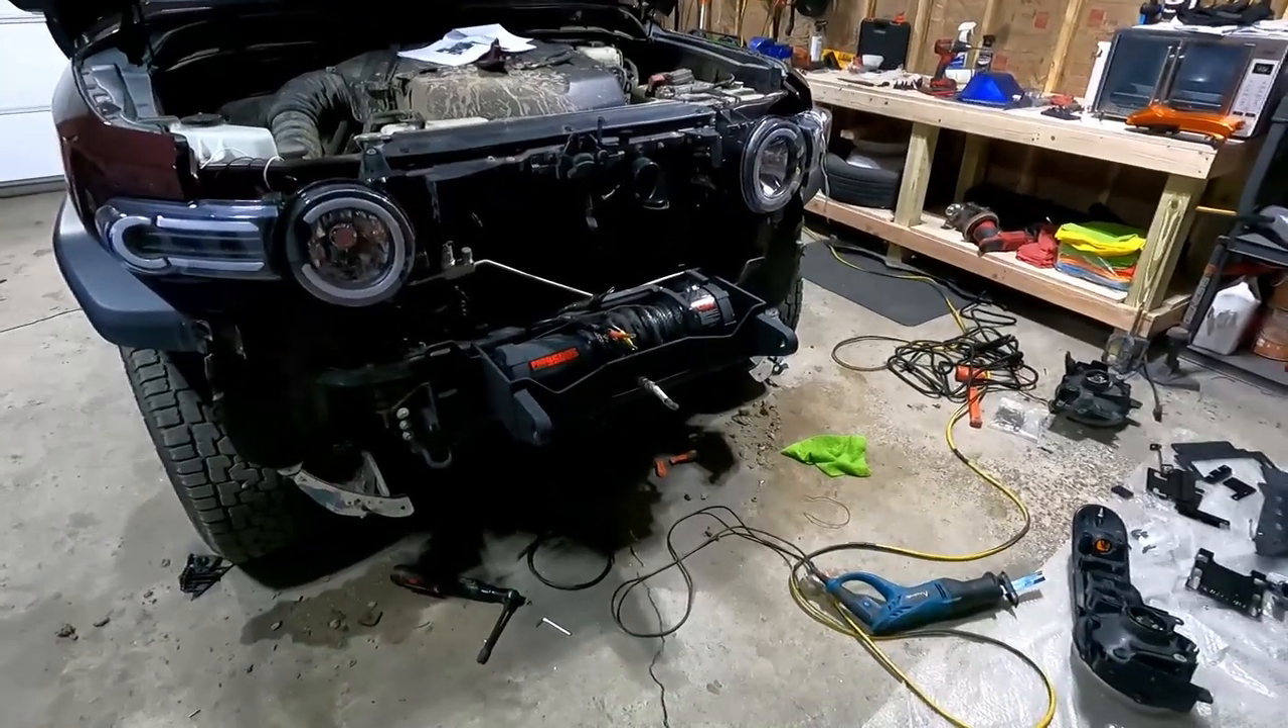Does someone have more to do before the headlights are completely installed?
No.